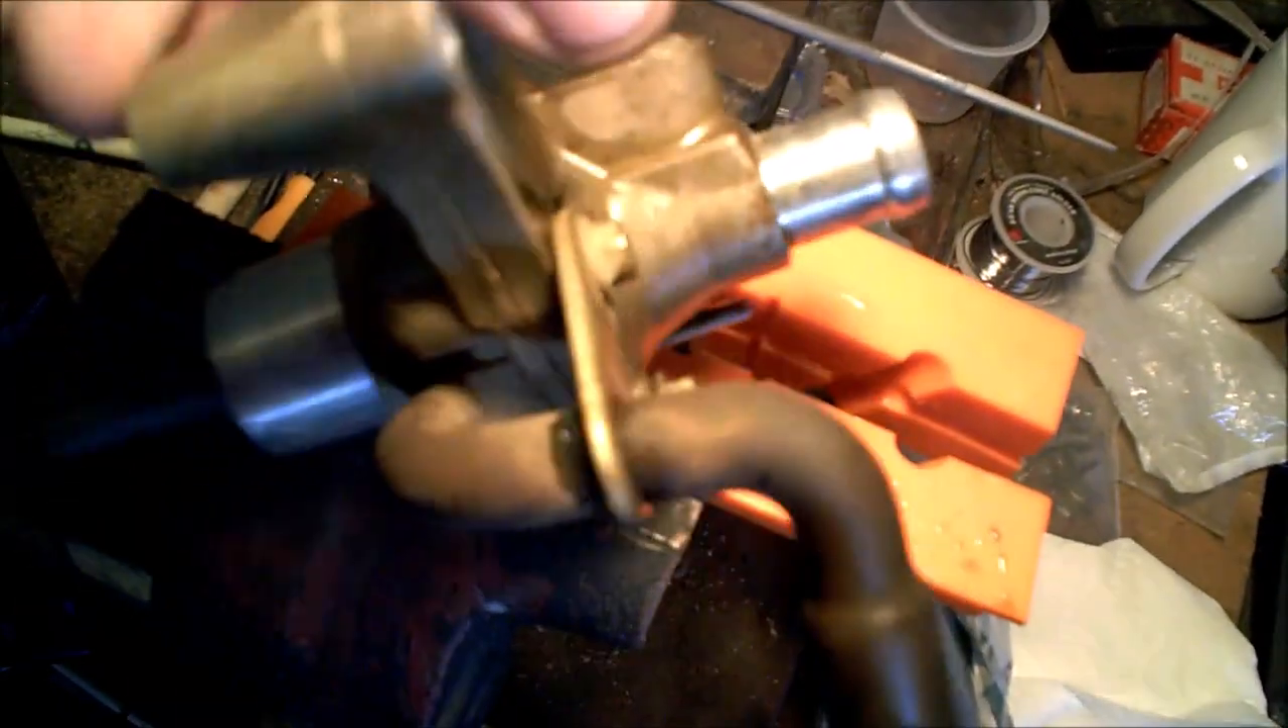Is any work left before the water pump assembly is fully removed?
No.